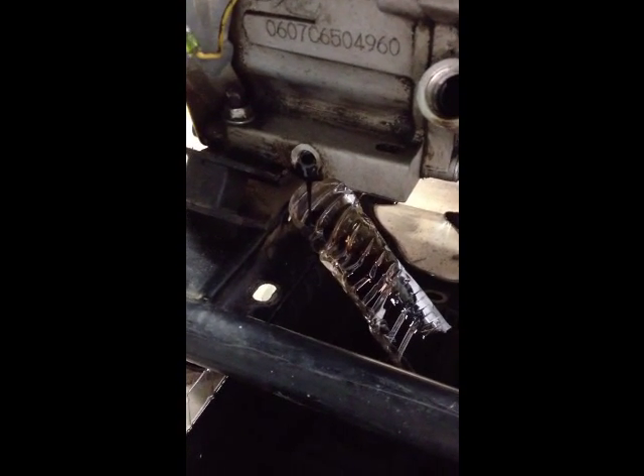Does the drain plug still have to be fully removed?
No.